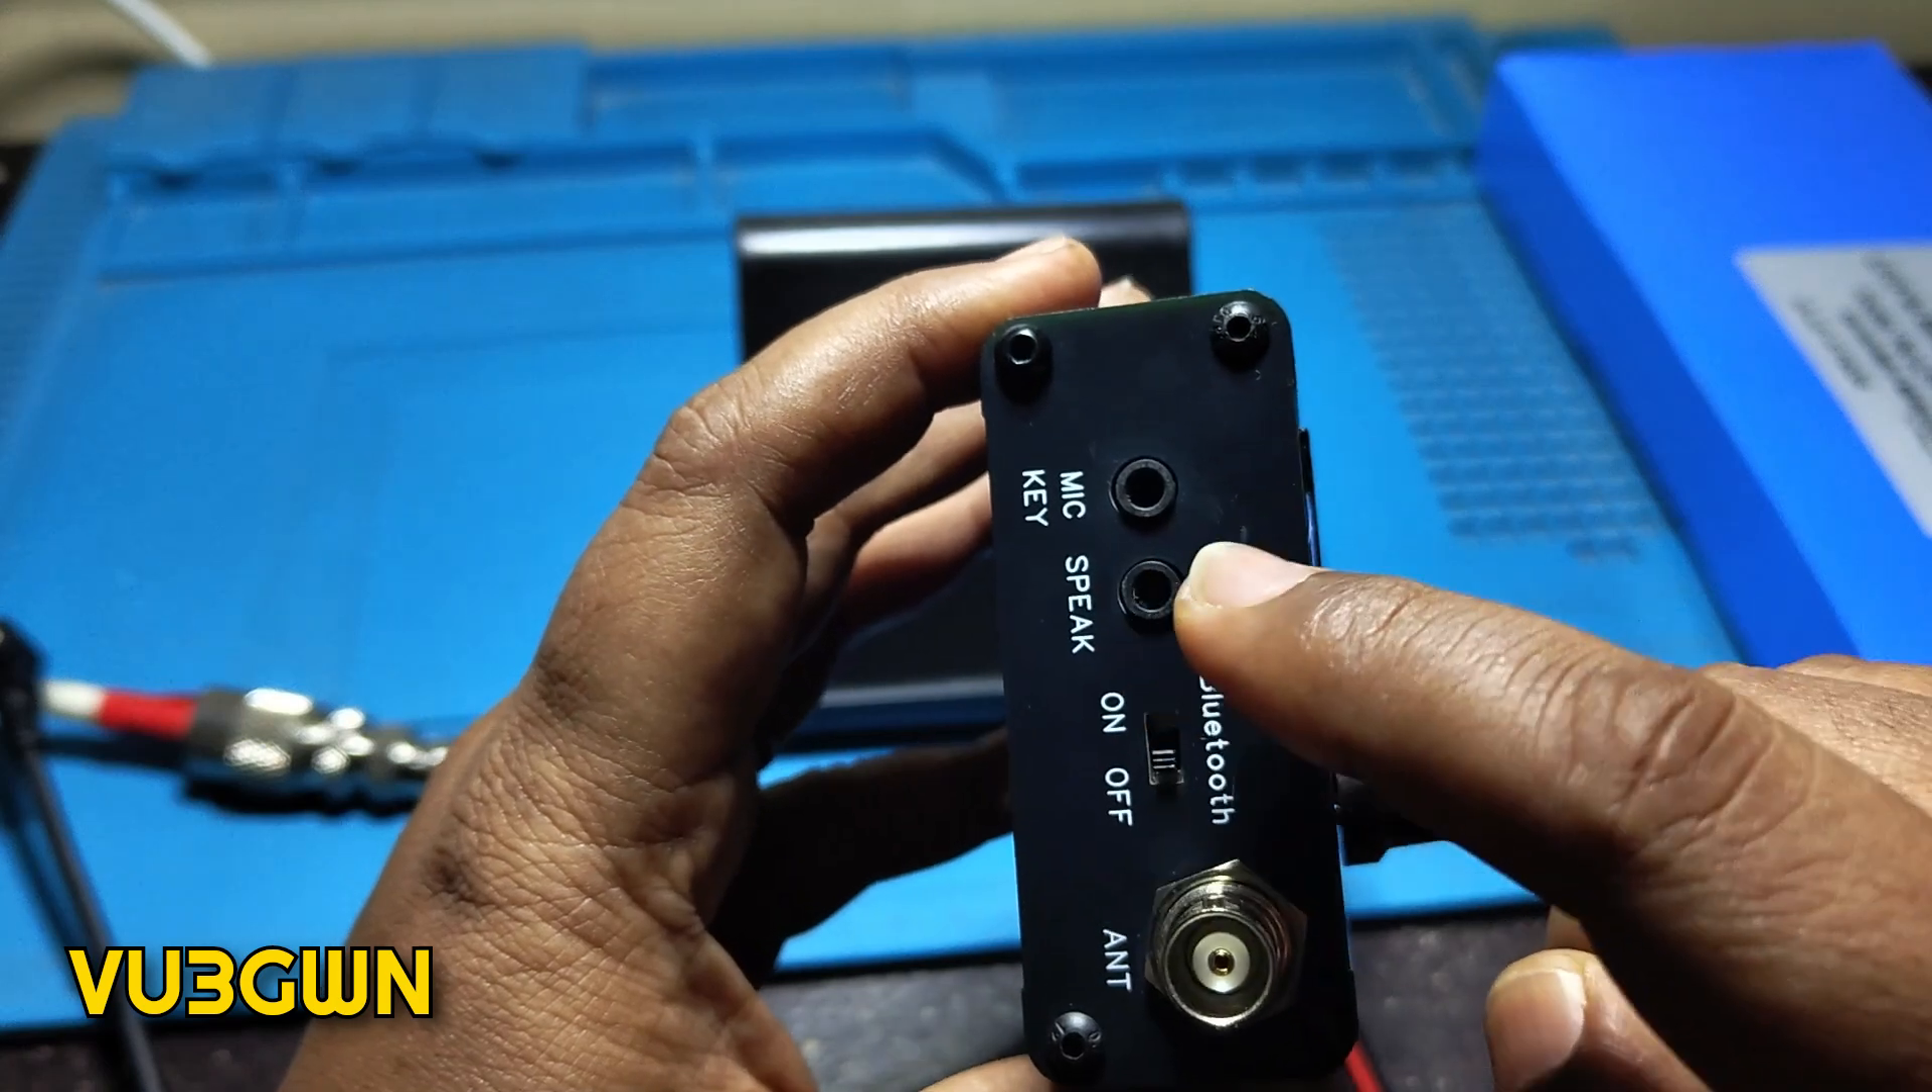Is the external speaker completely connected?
No.